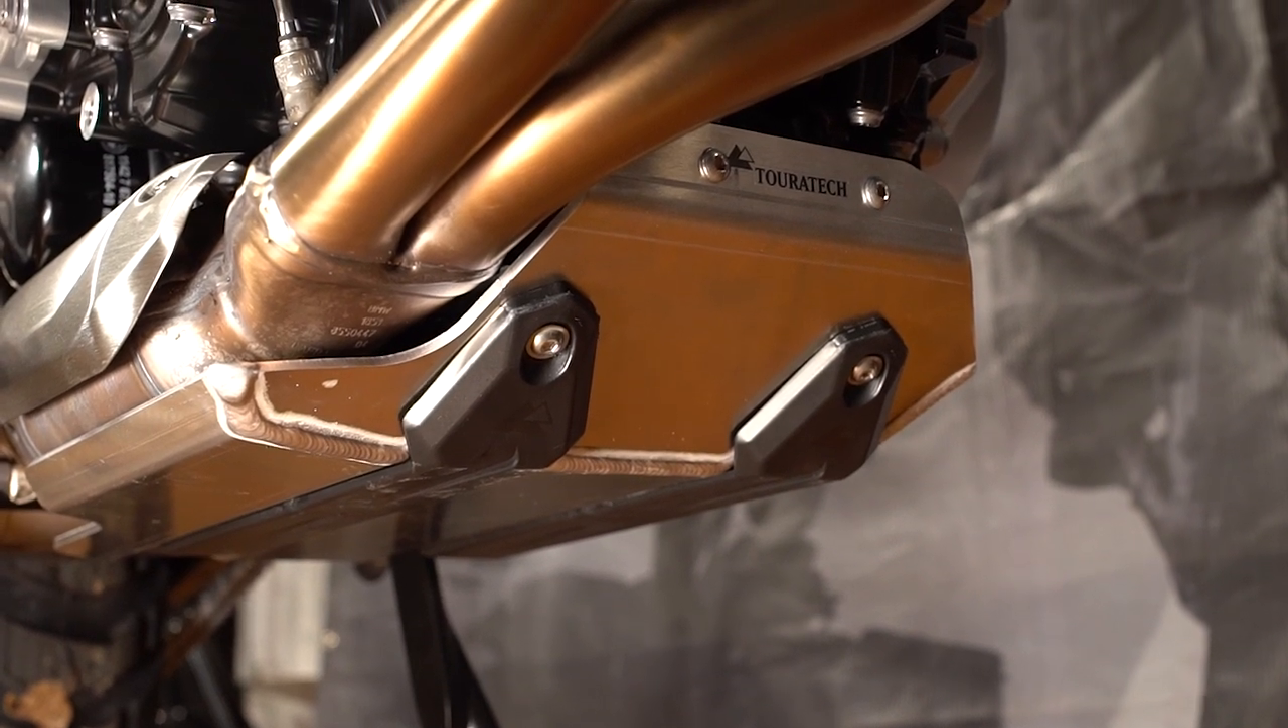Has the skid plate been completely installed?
Yes.